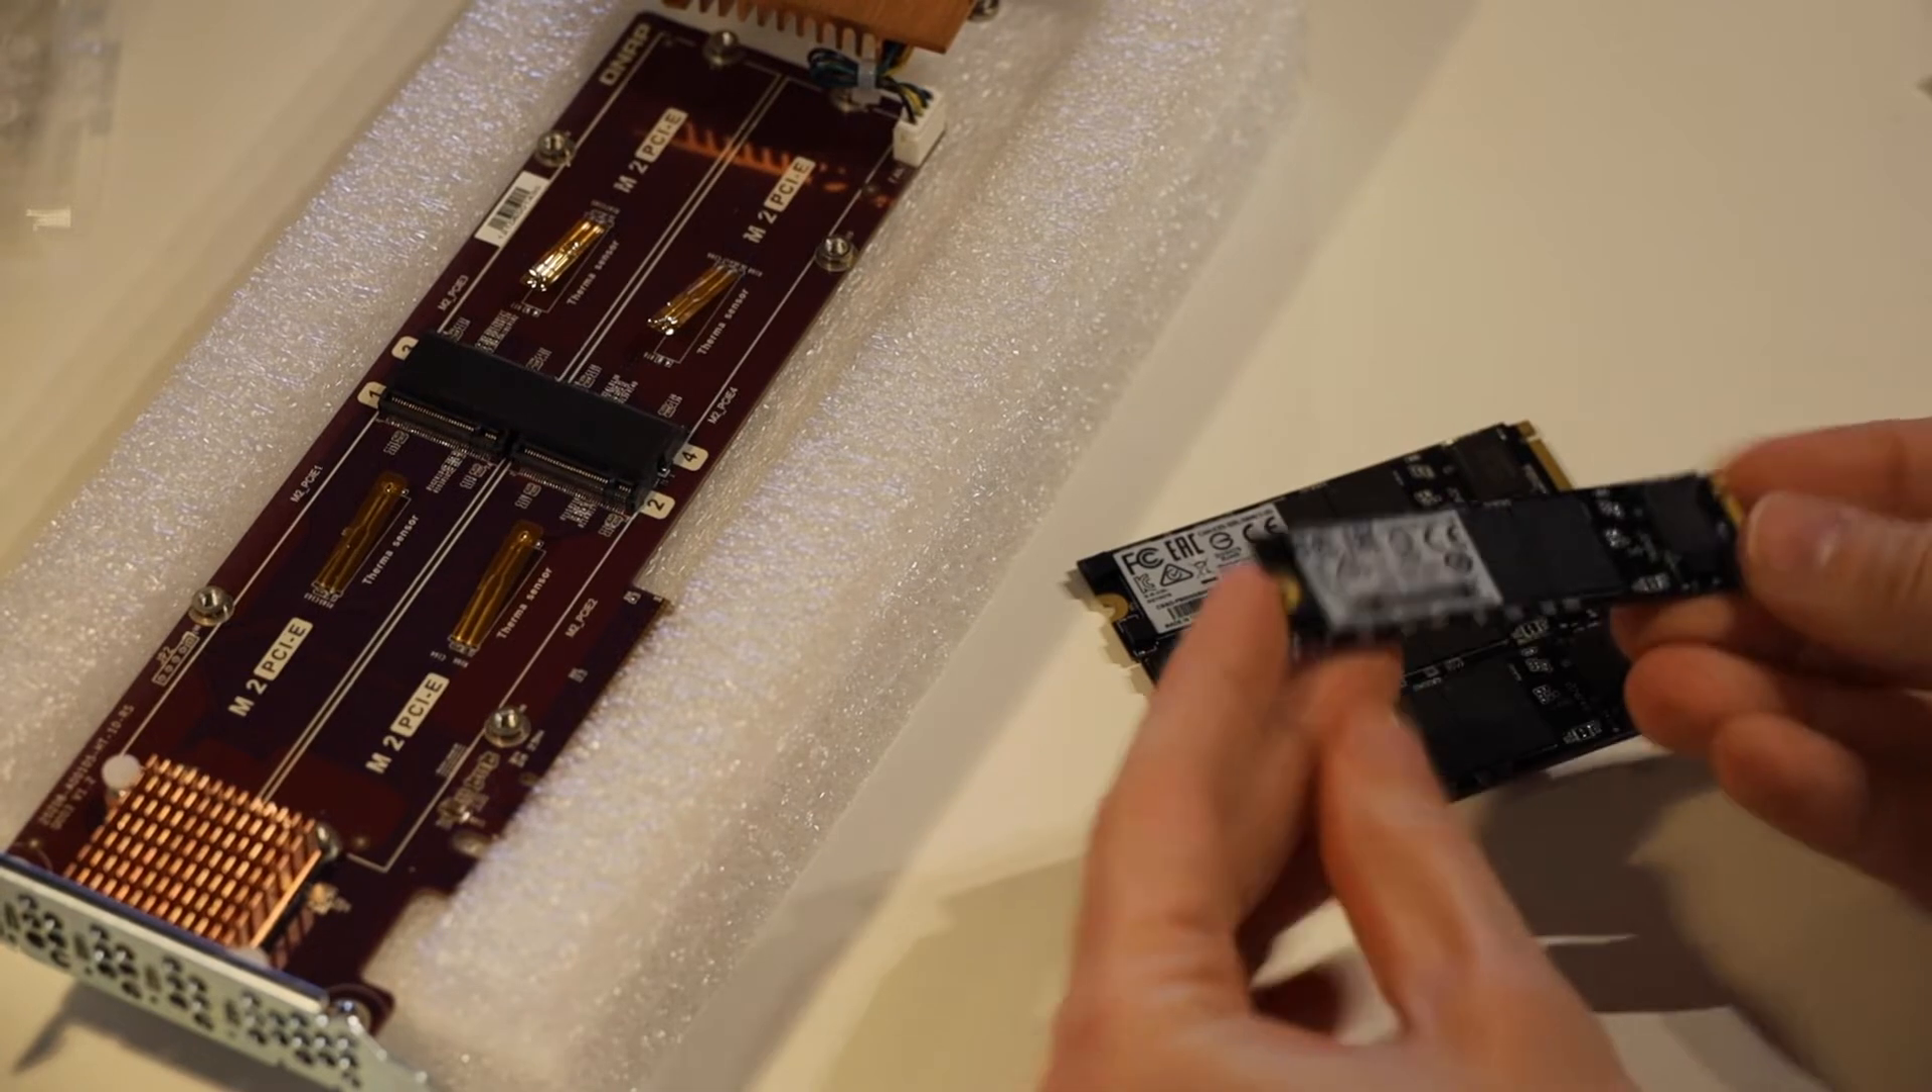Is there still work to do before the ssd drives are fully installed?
Yes.